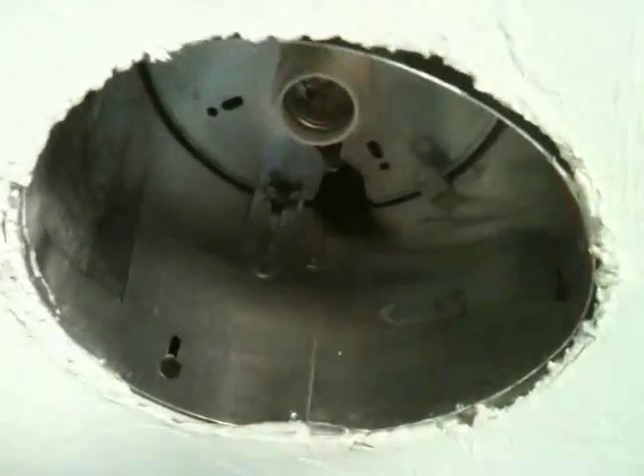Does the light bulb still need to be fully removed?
No.